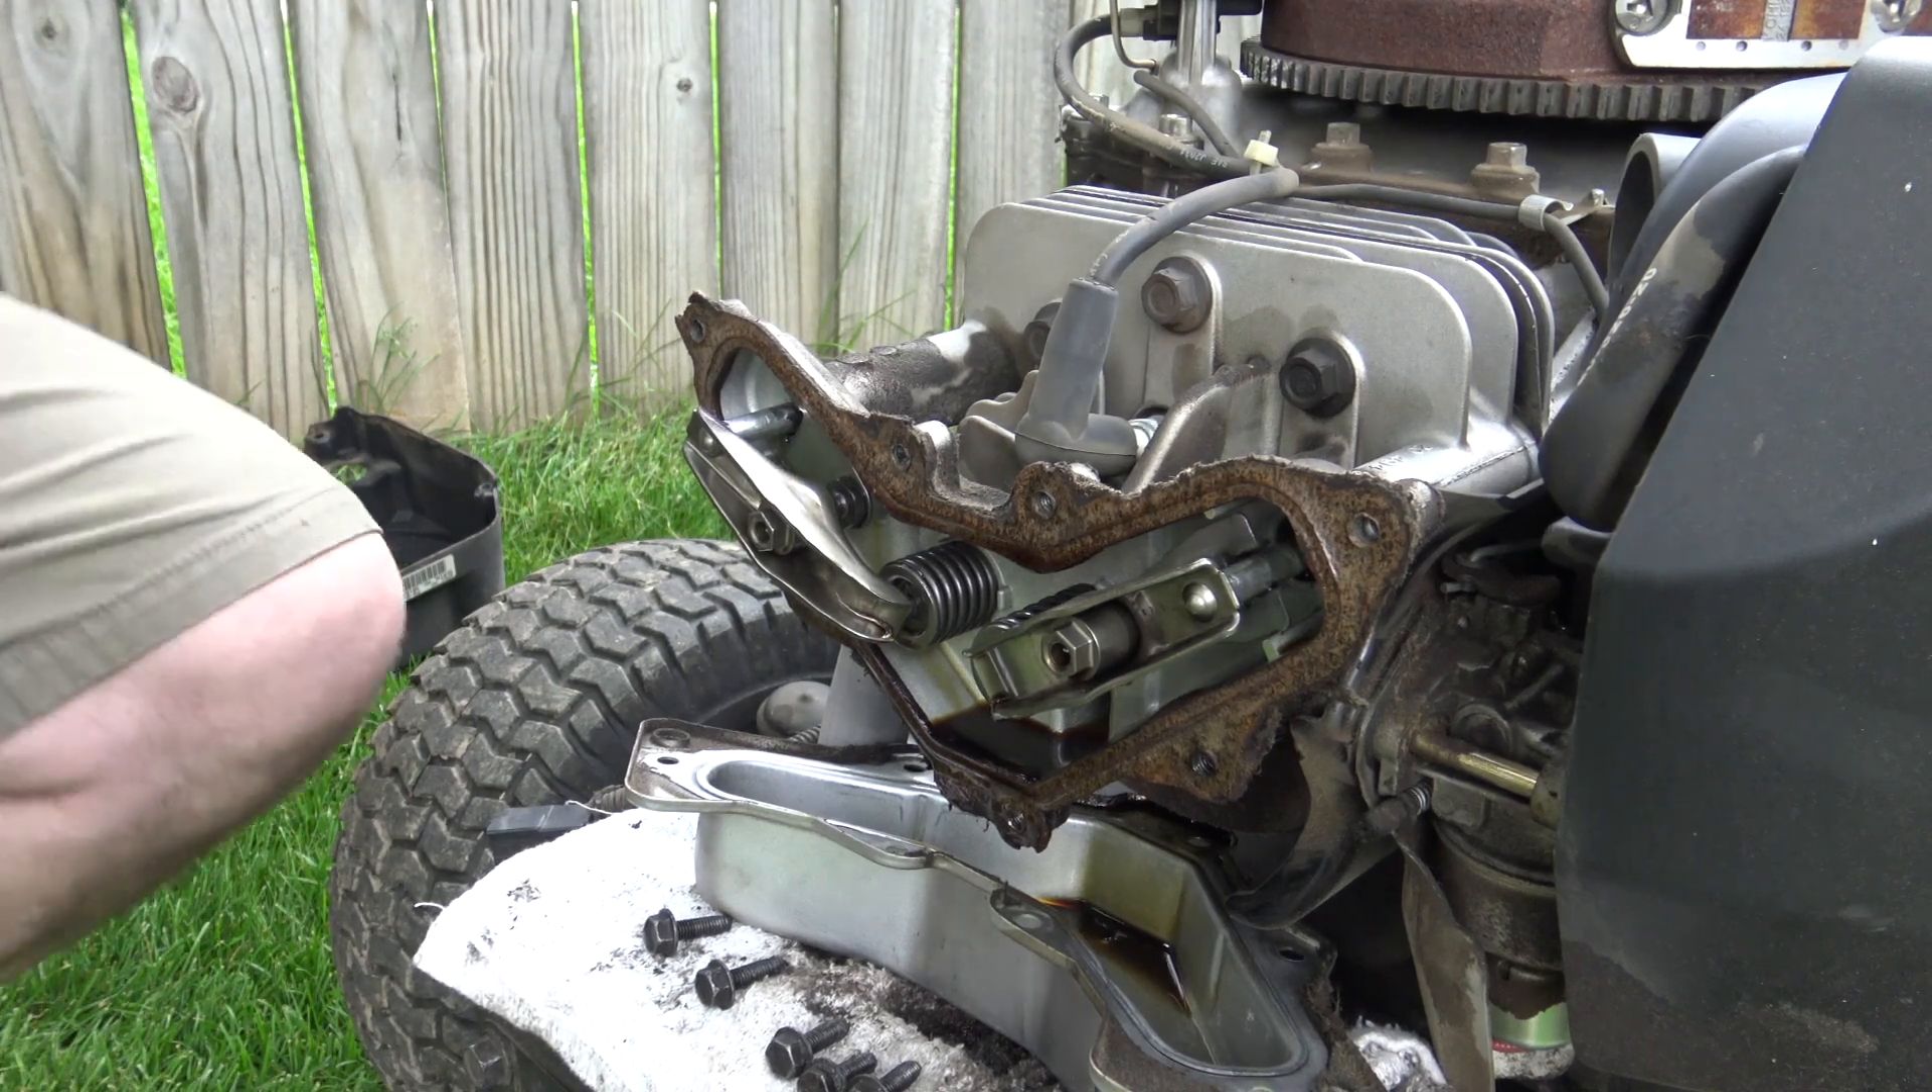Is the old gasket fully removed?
No.